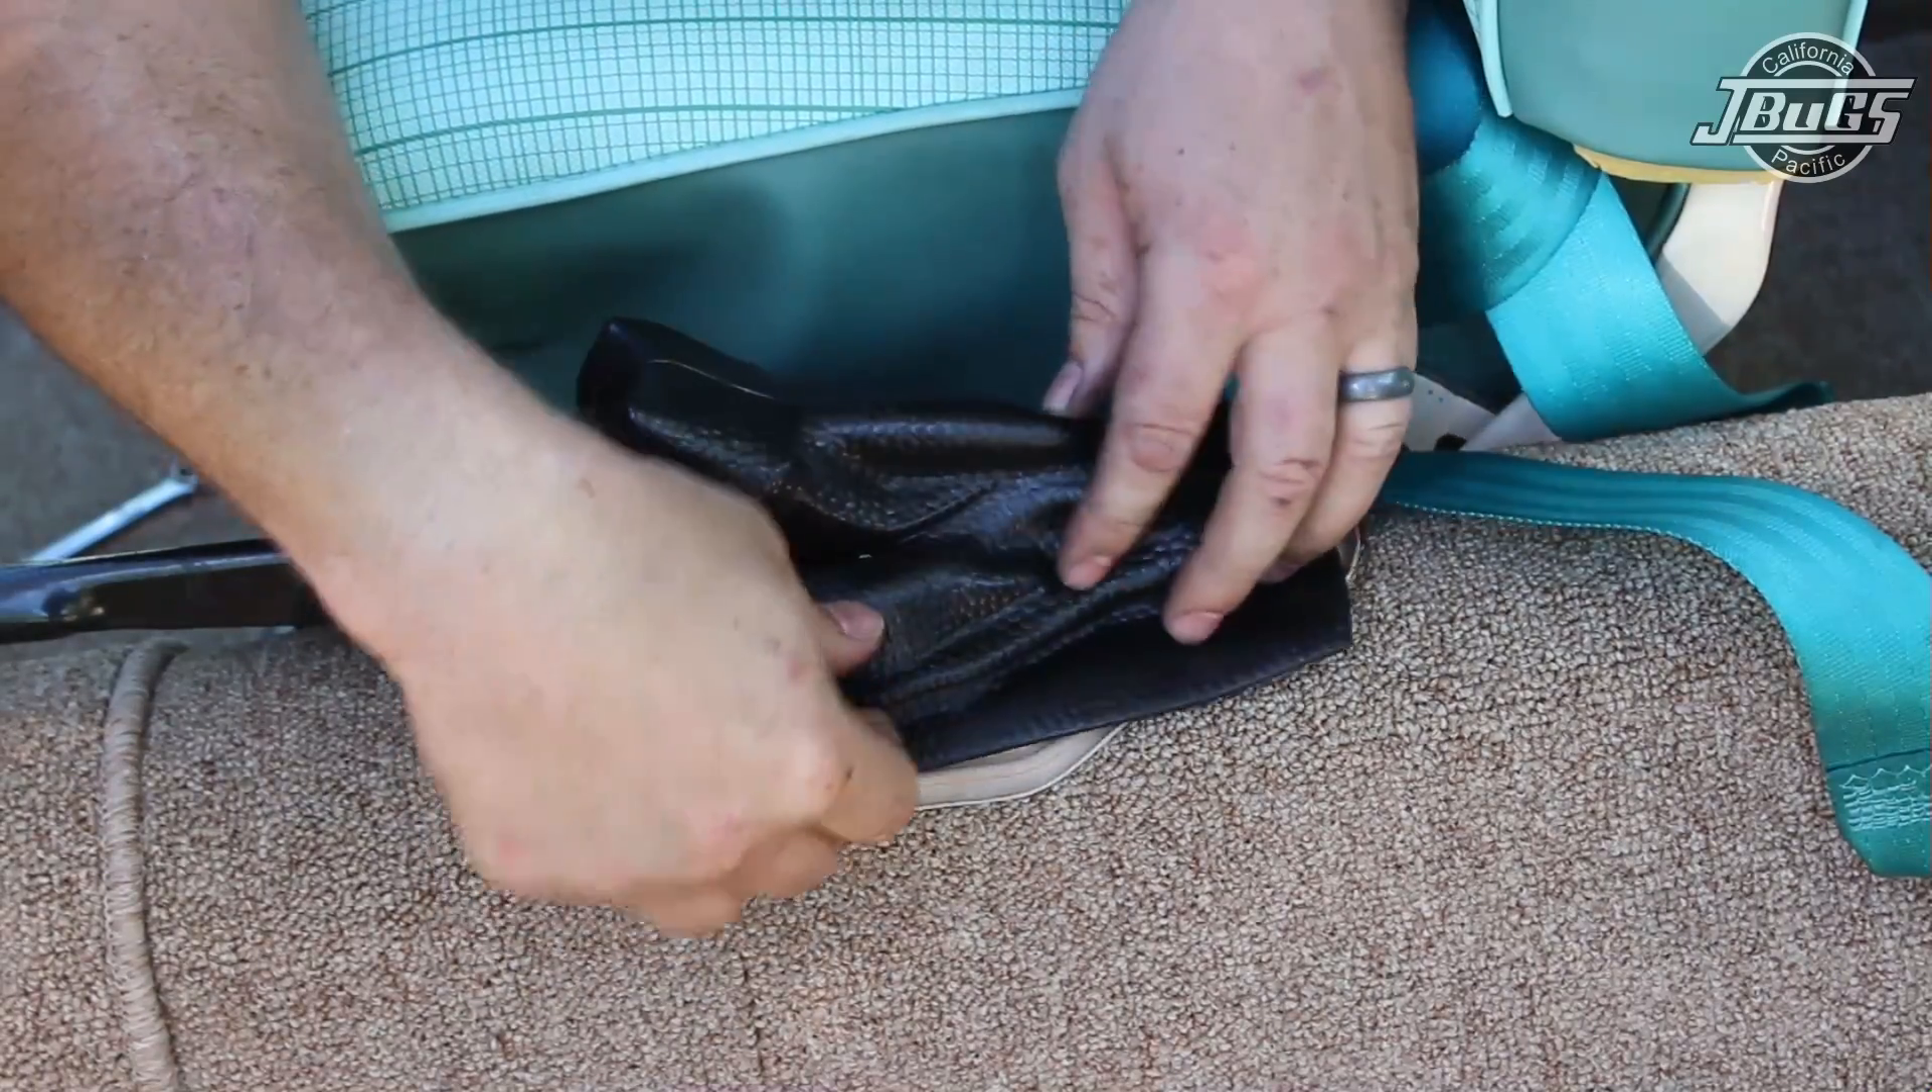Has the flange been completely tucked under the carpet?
No.